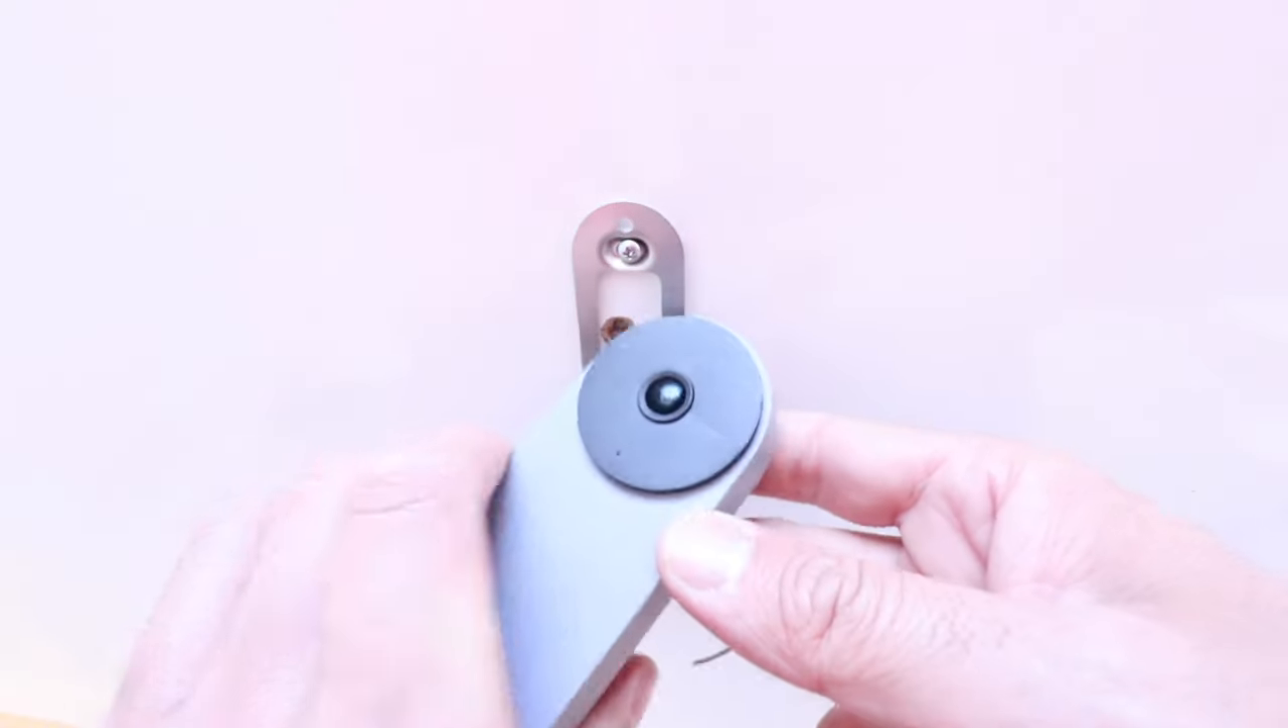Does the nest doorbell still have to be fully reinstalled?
Yes.